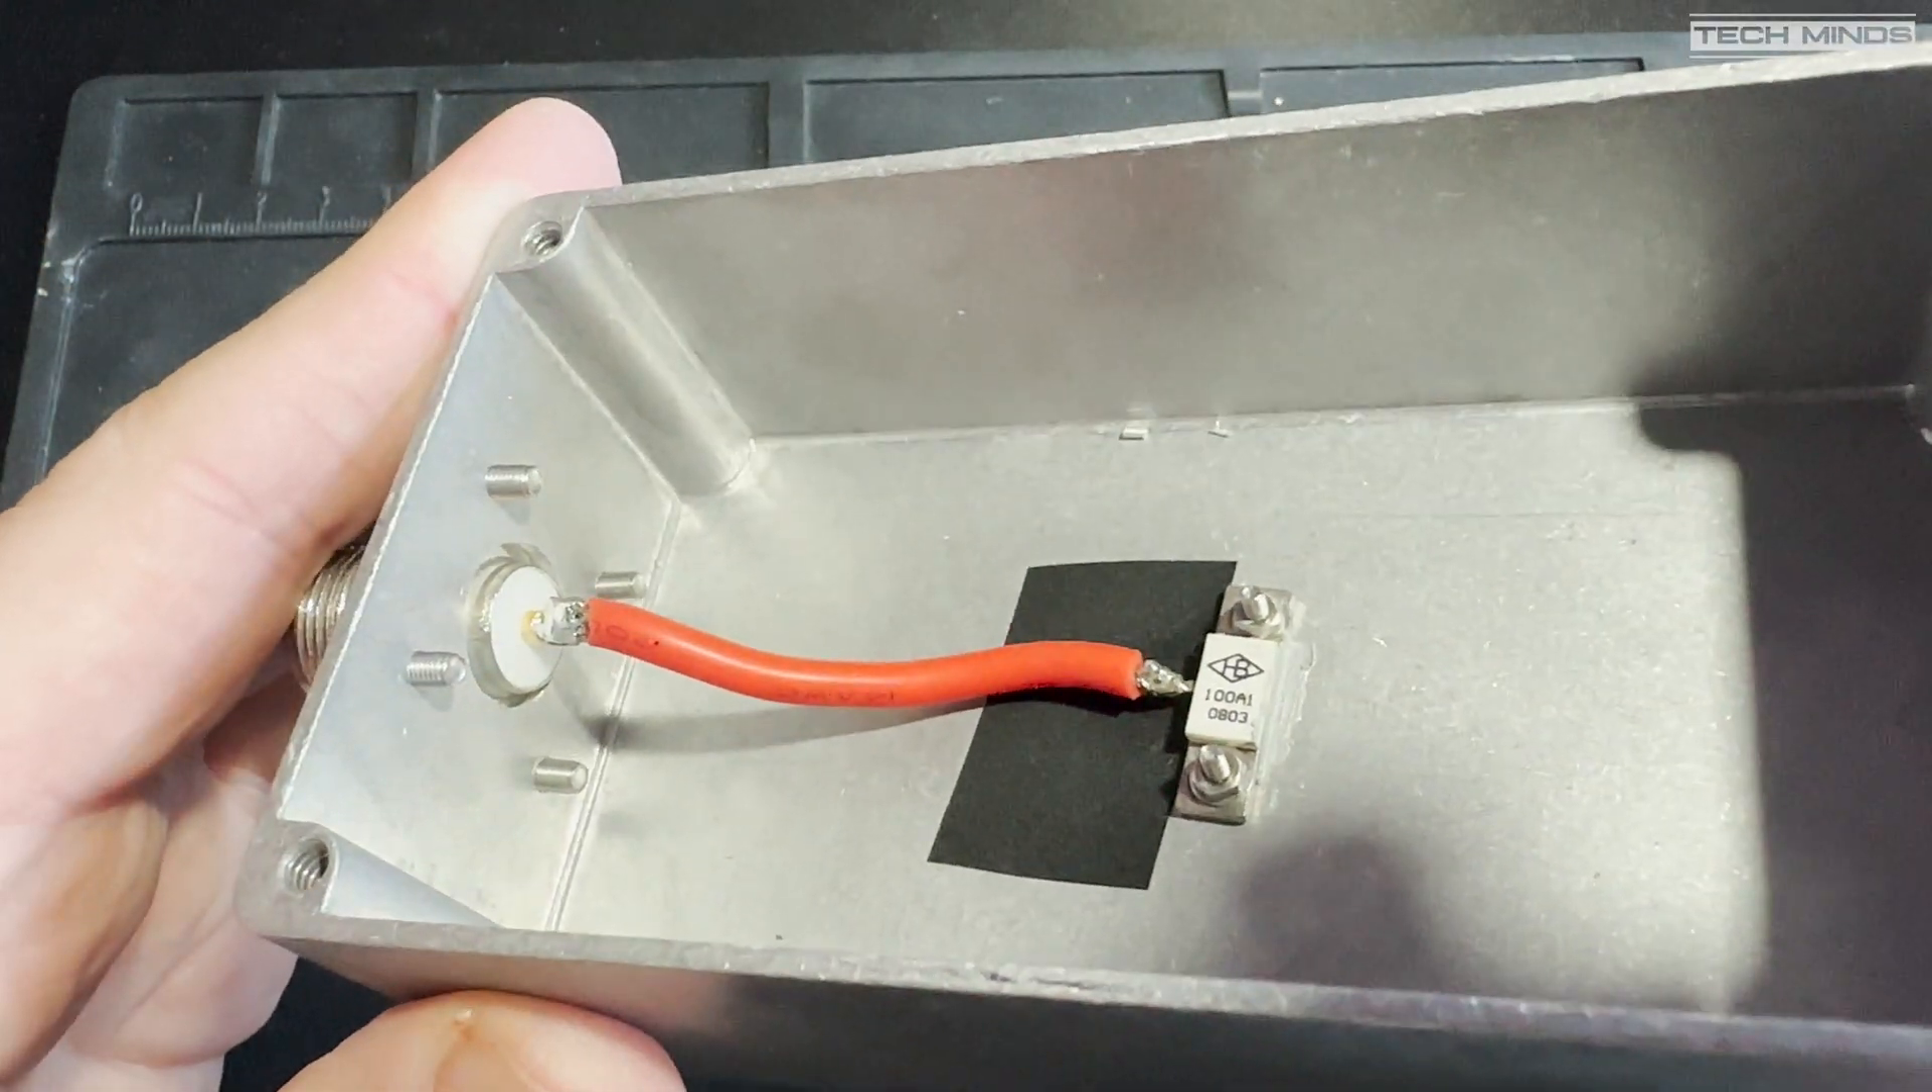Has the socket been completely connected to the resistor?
Yes.